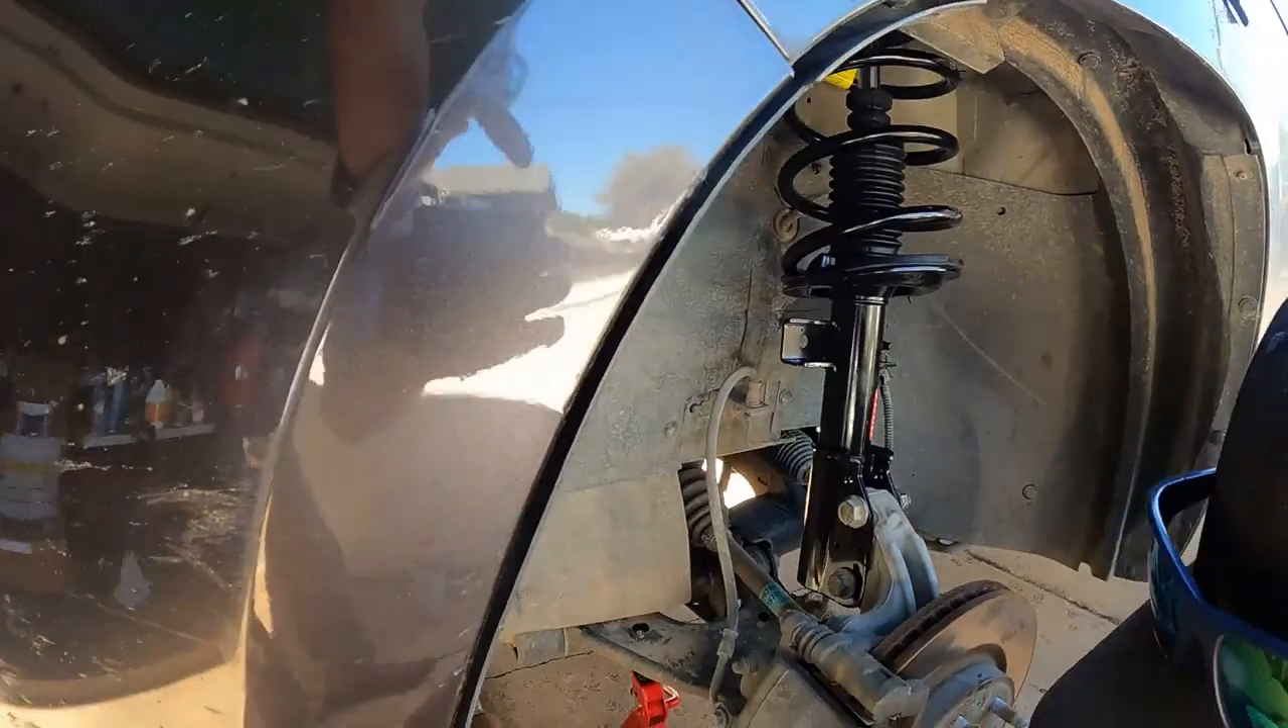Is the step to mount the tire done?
No.